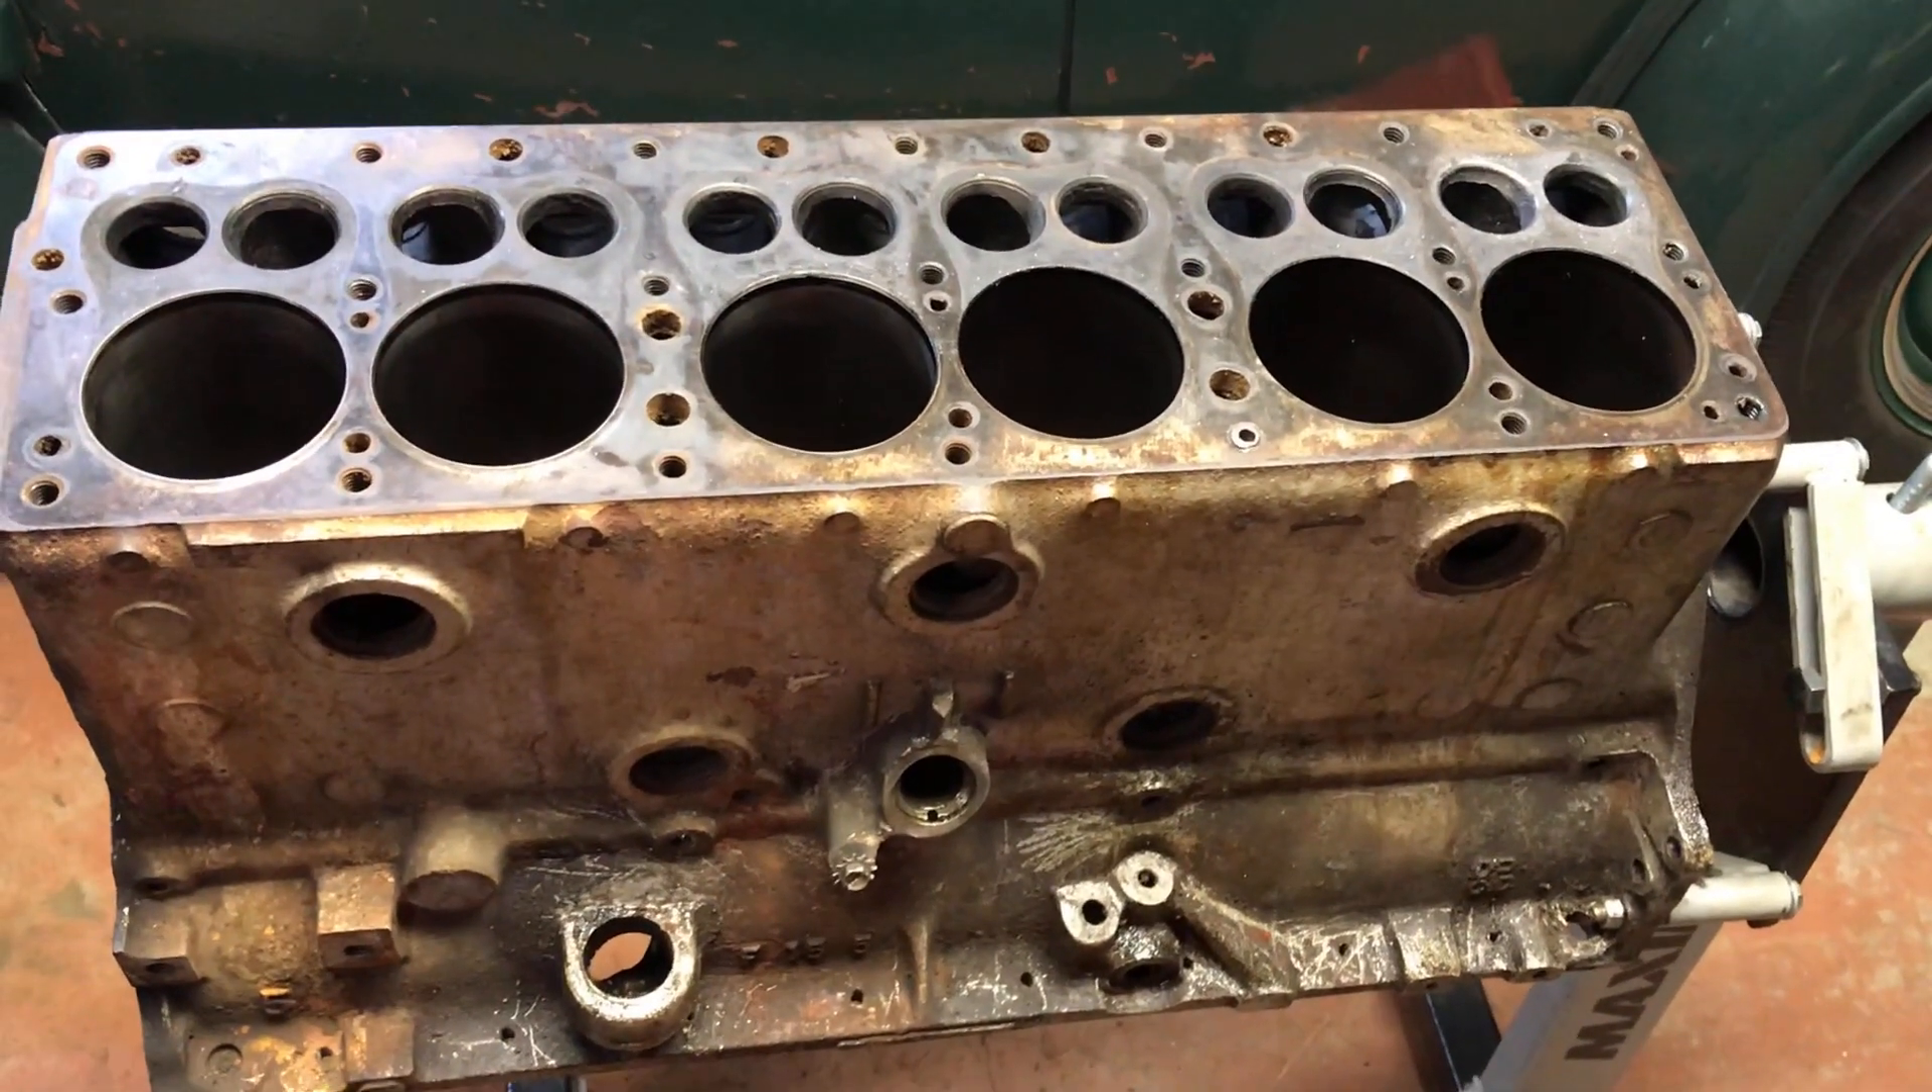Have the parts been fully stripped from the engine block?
Yes.